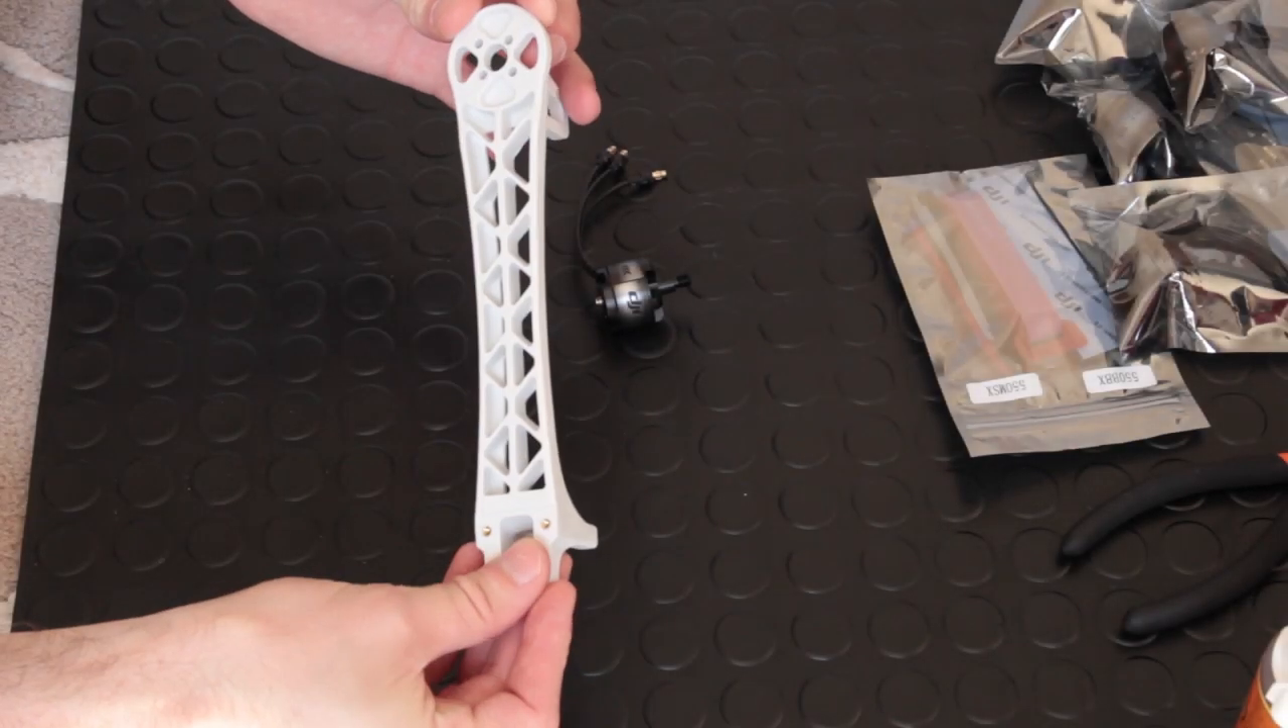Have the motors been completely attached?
No.